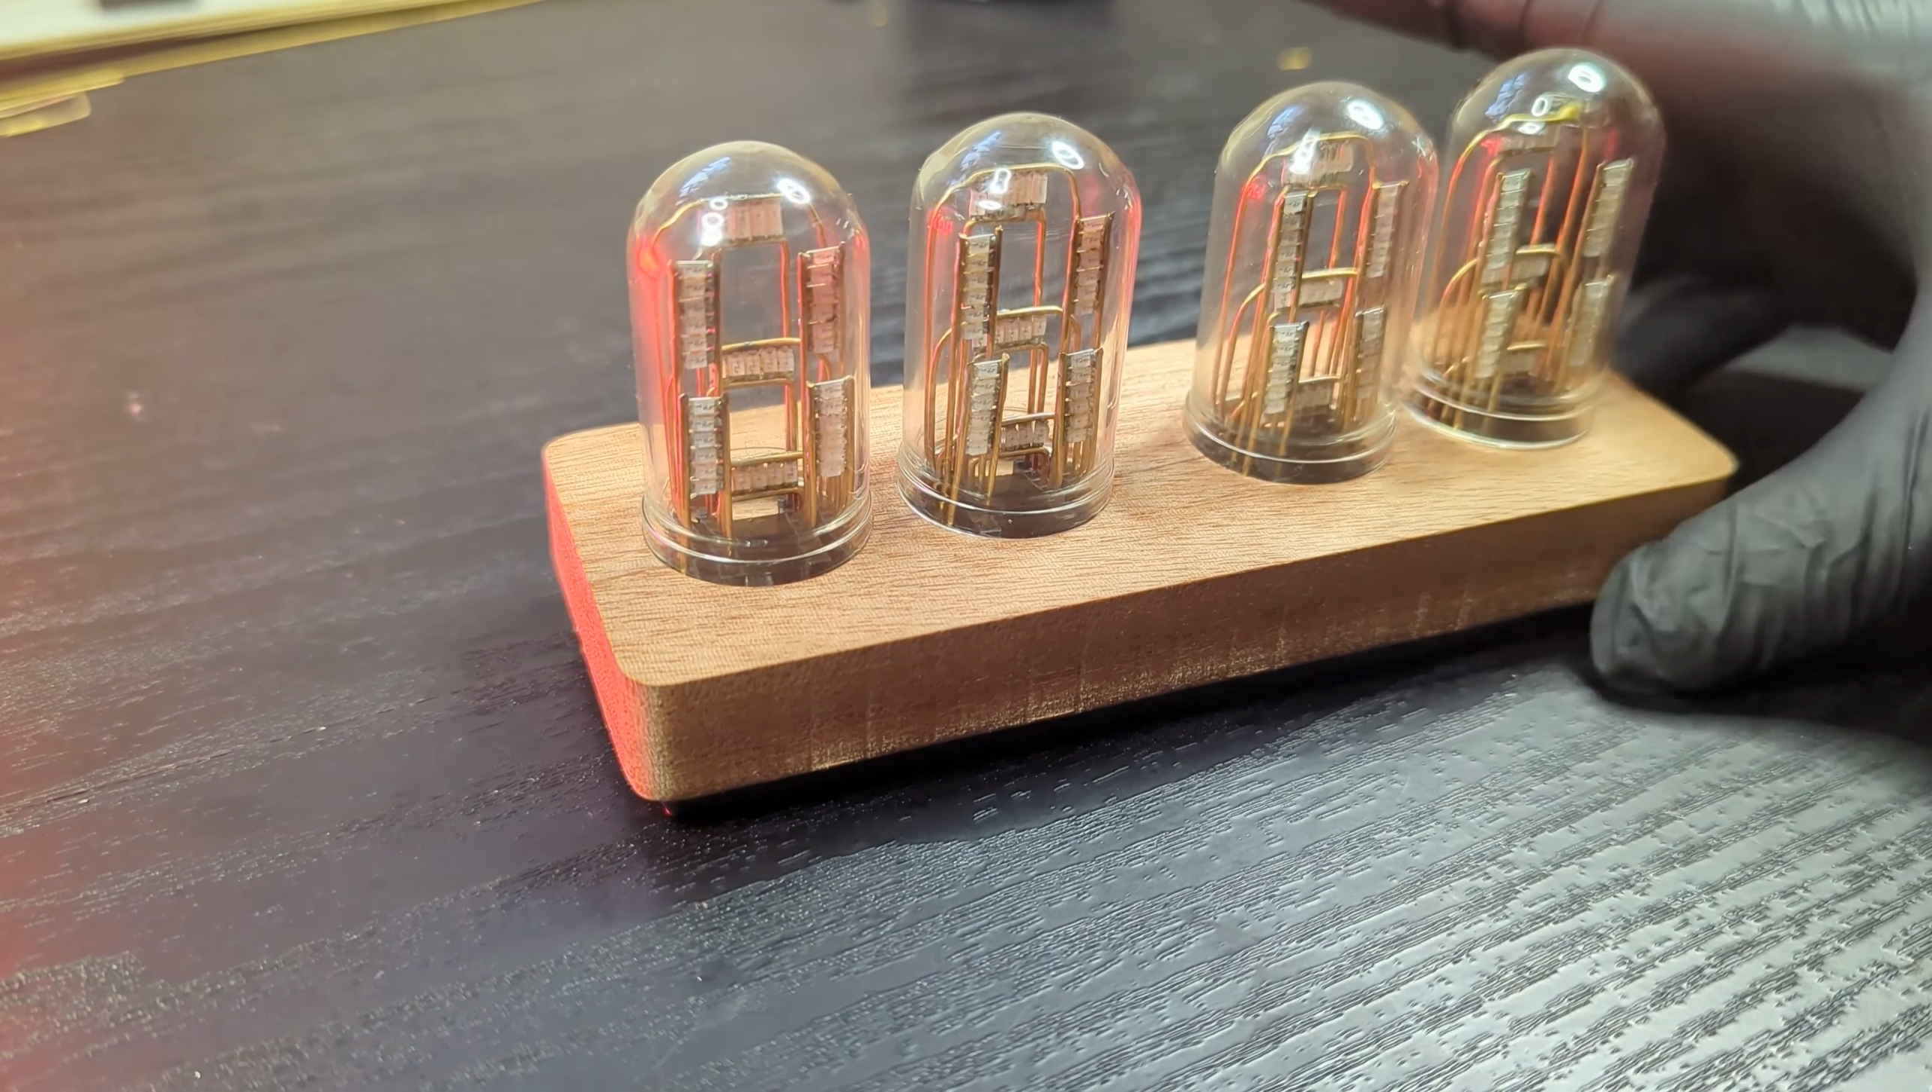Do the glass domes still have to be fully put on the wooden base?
No.